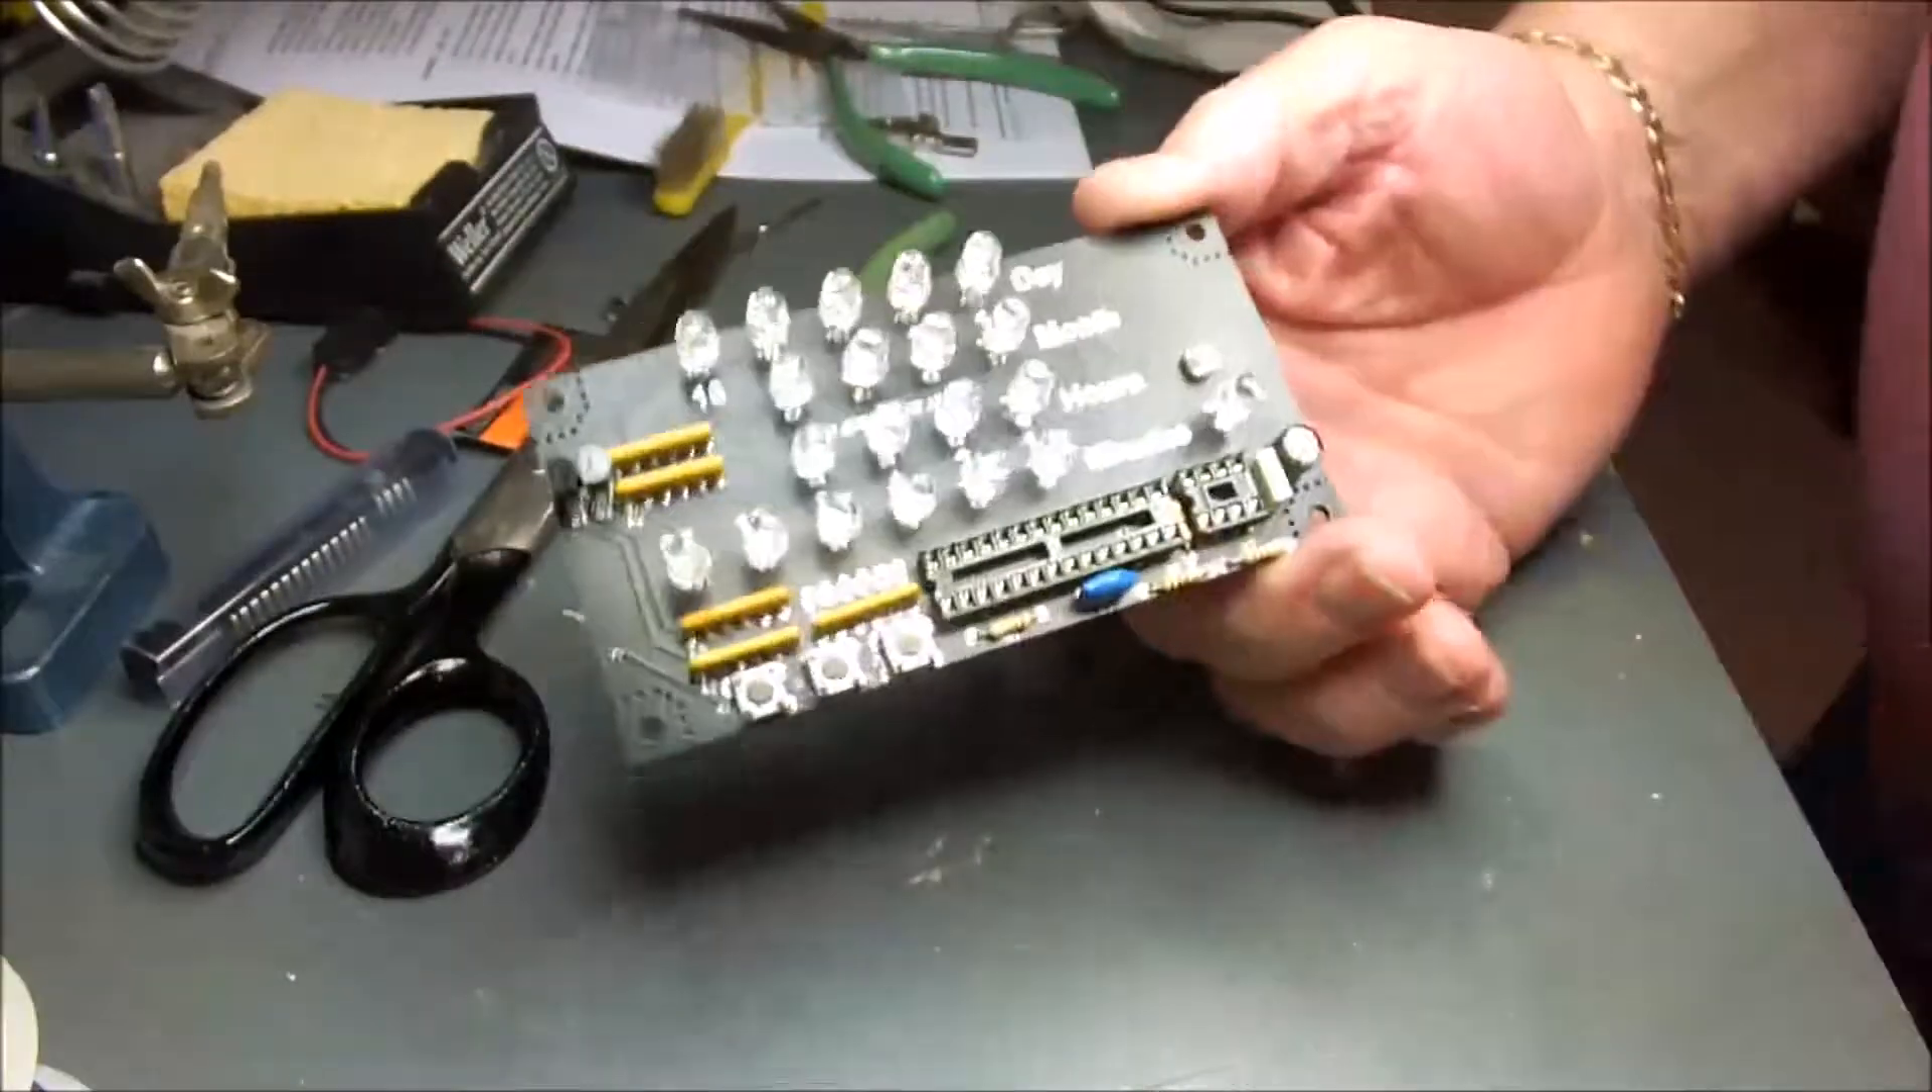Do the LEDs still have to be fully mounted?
No.